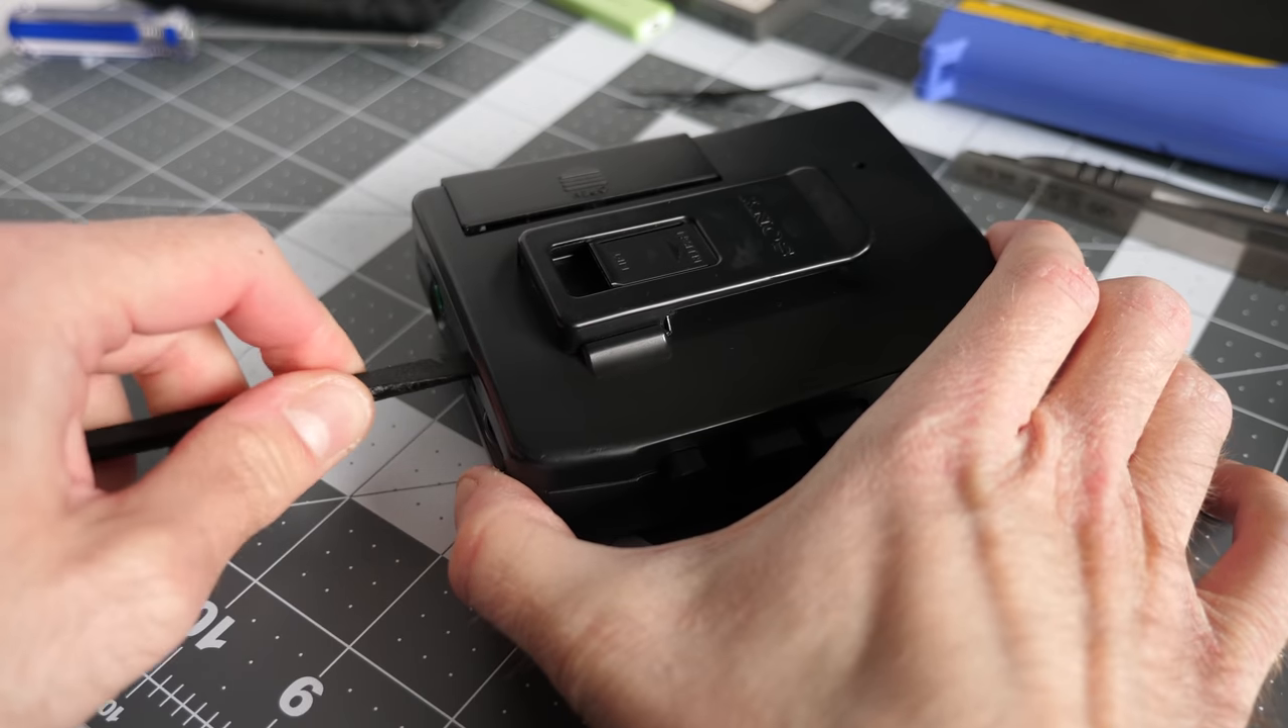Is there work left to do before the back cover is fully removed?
Yes.